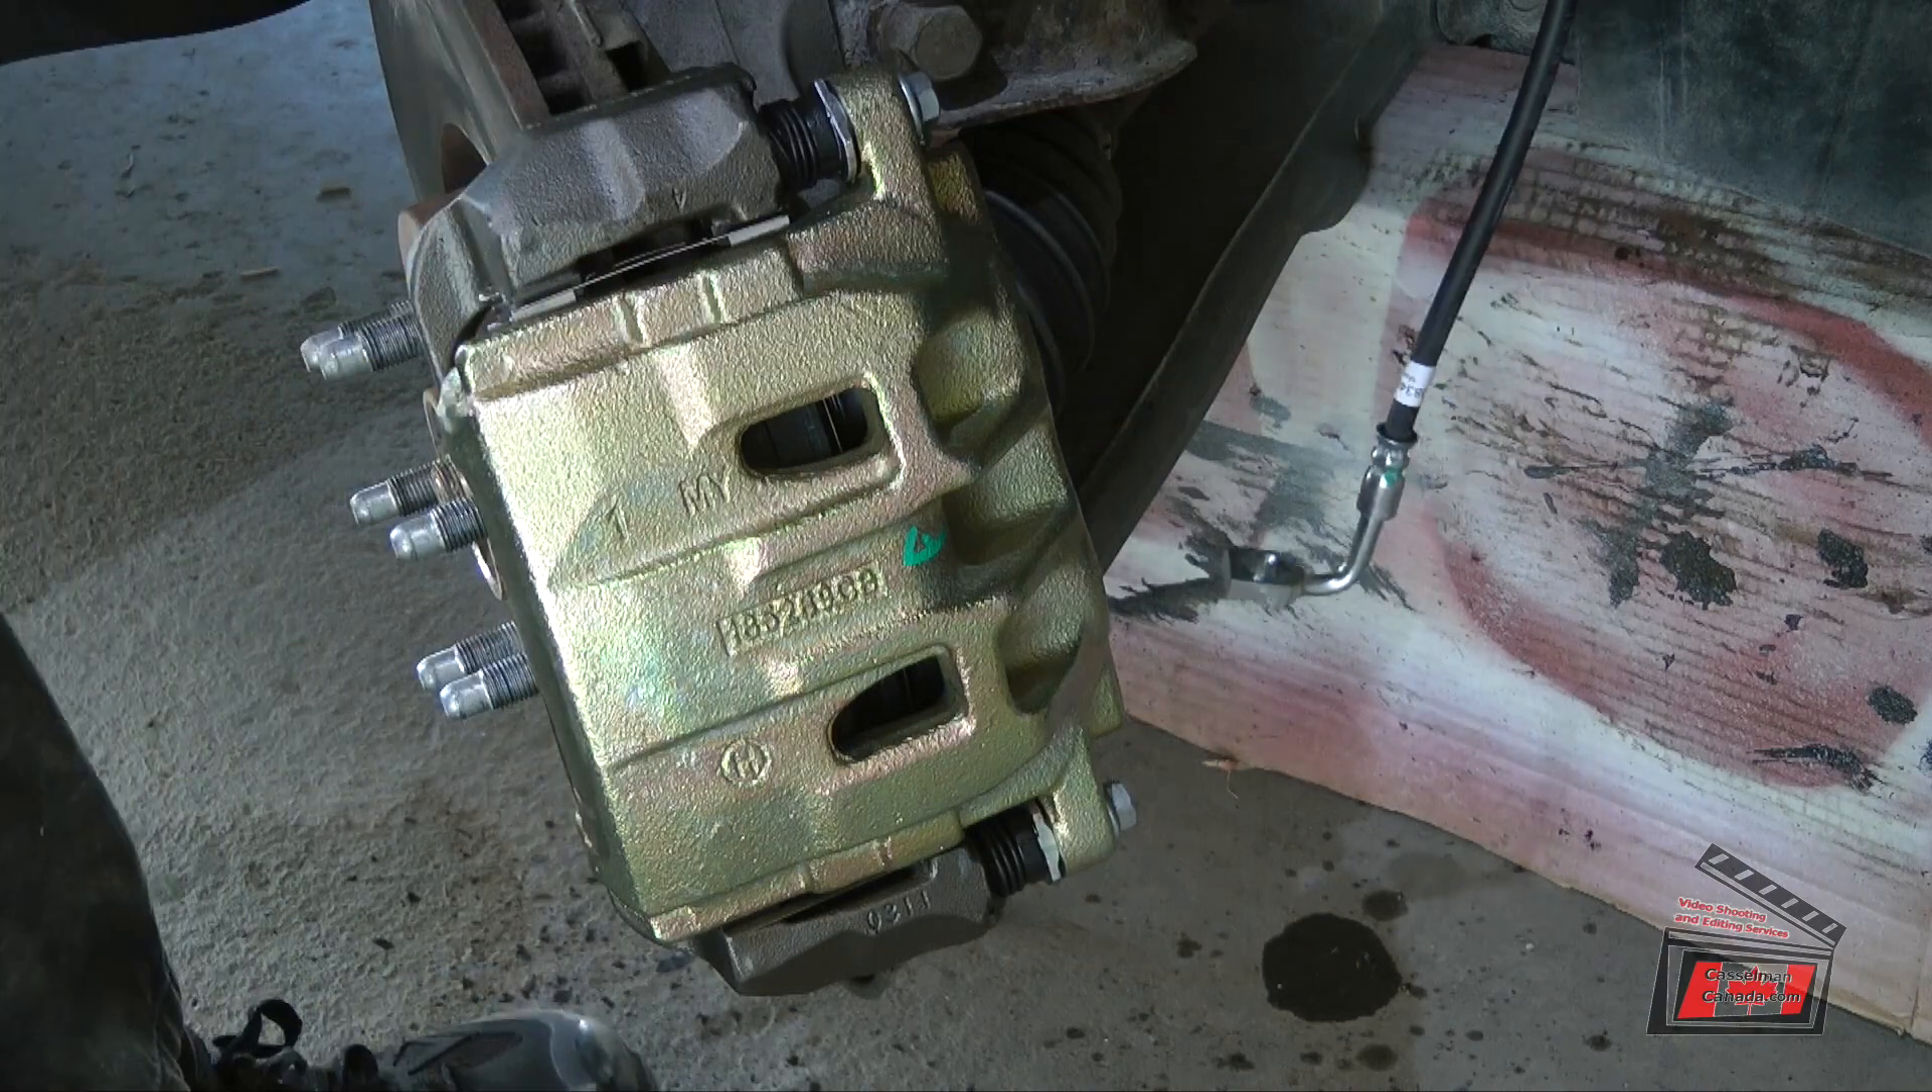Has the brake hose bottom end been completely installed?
No.